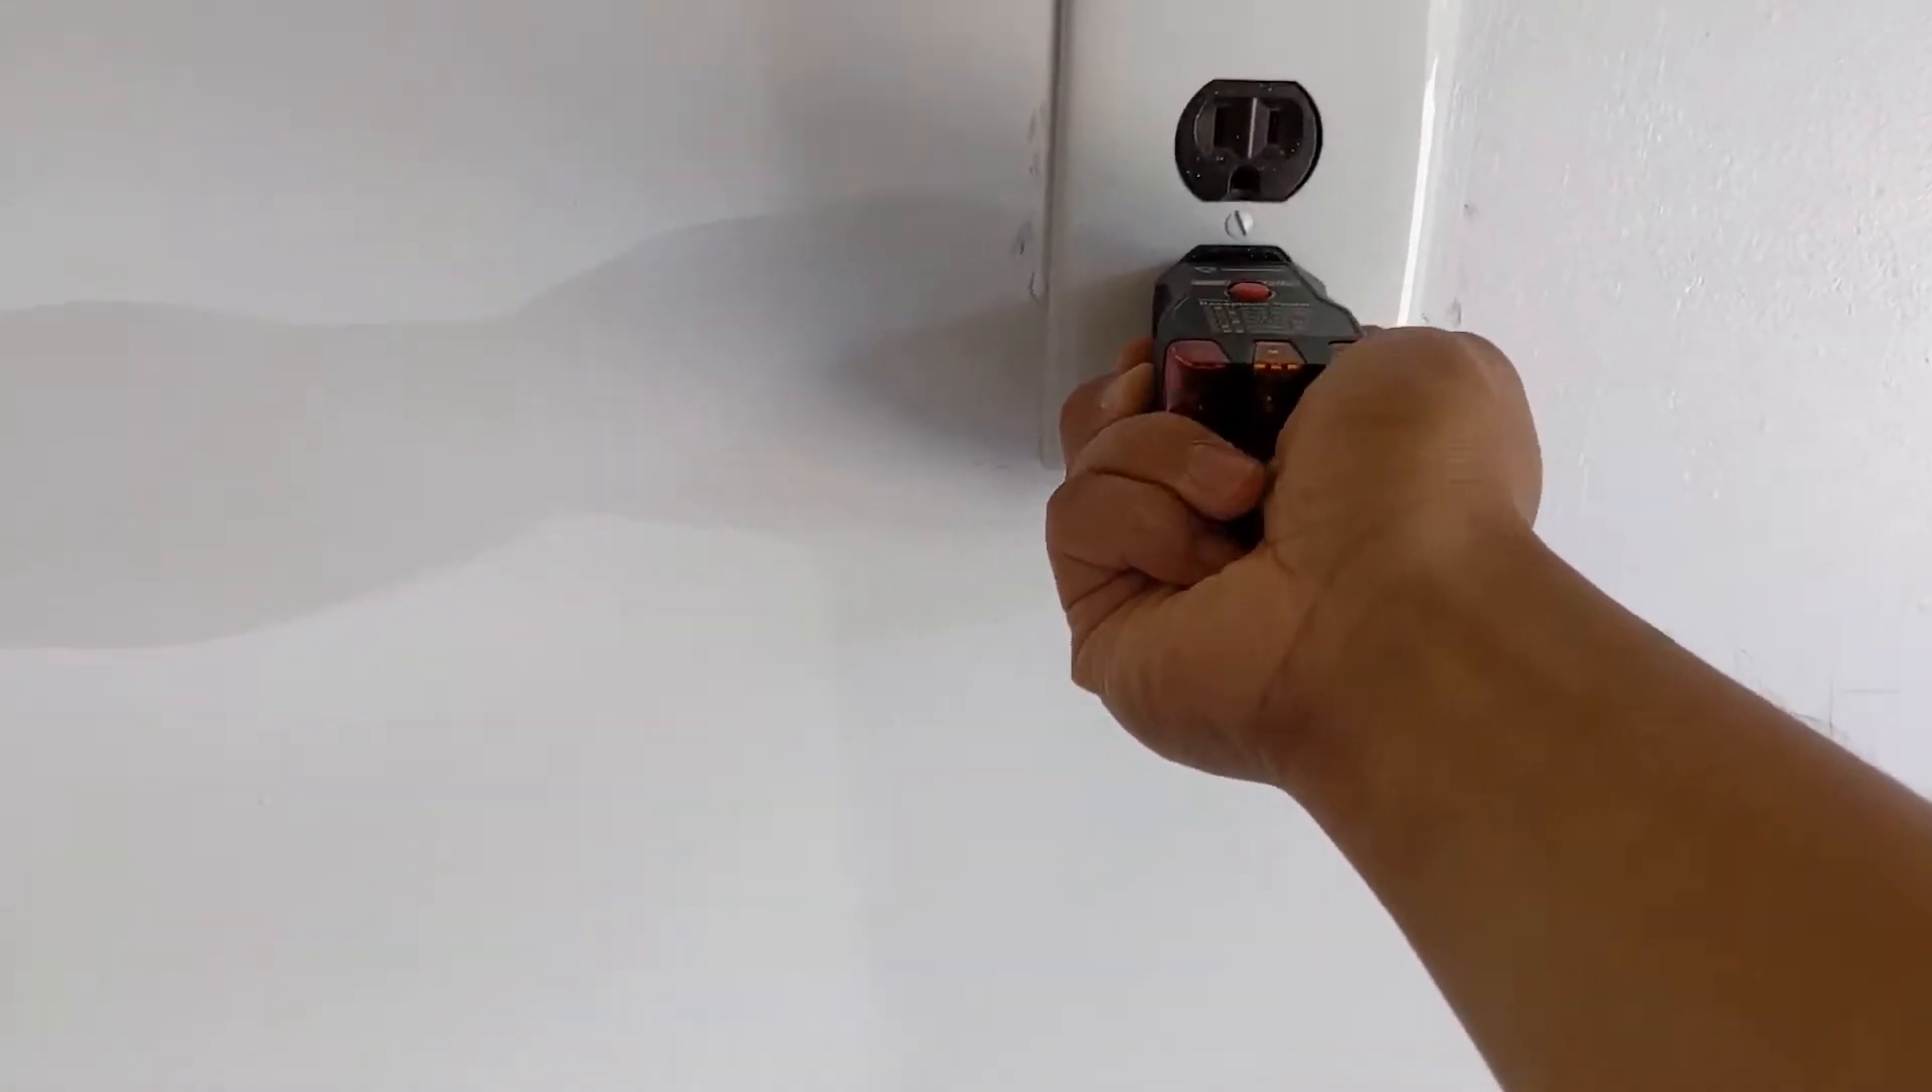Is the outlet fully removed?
No.